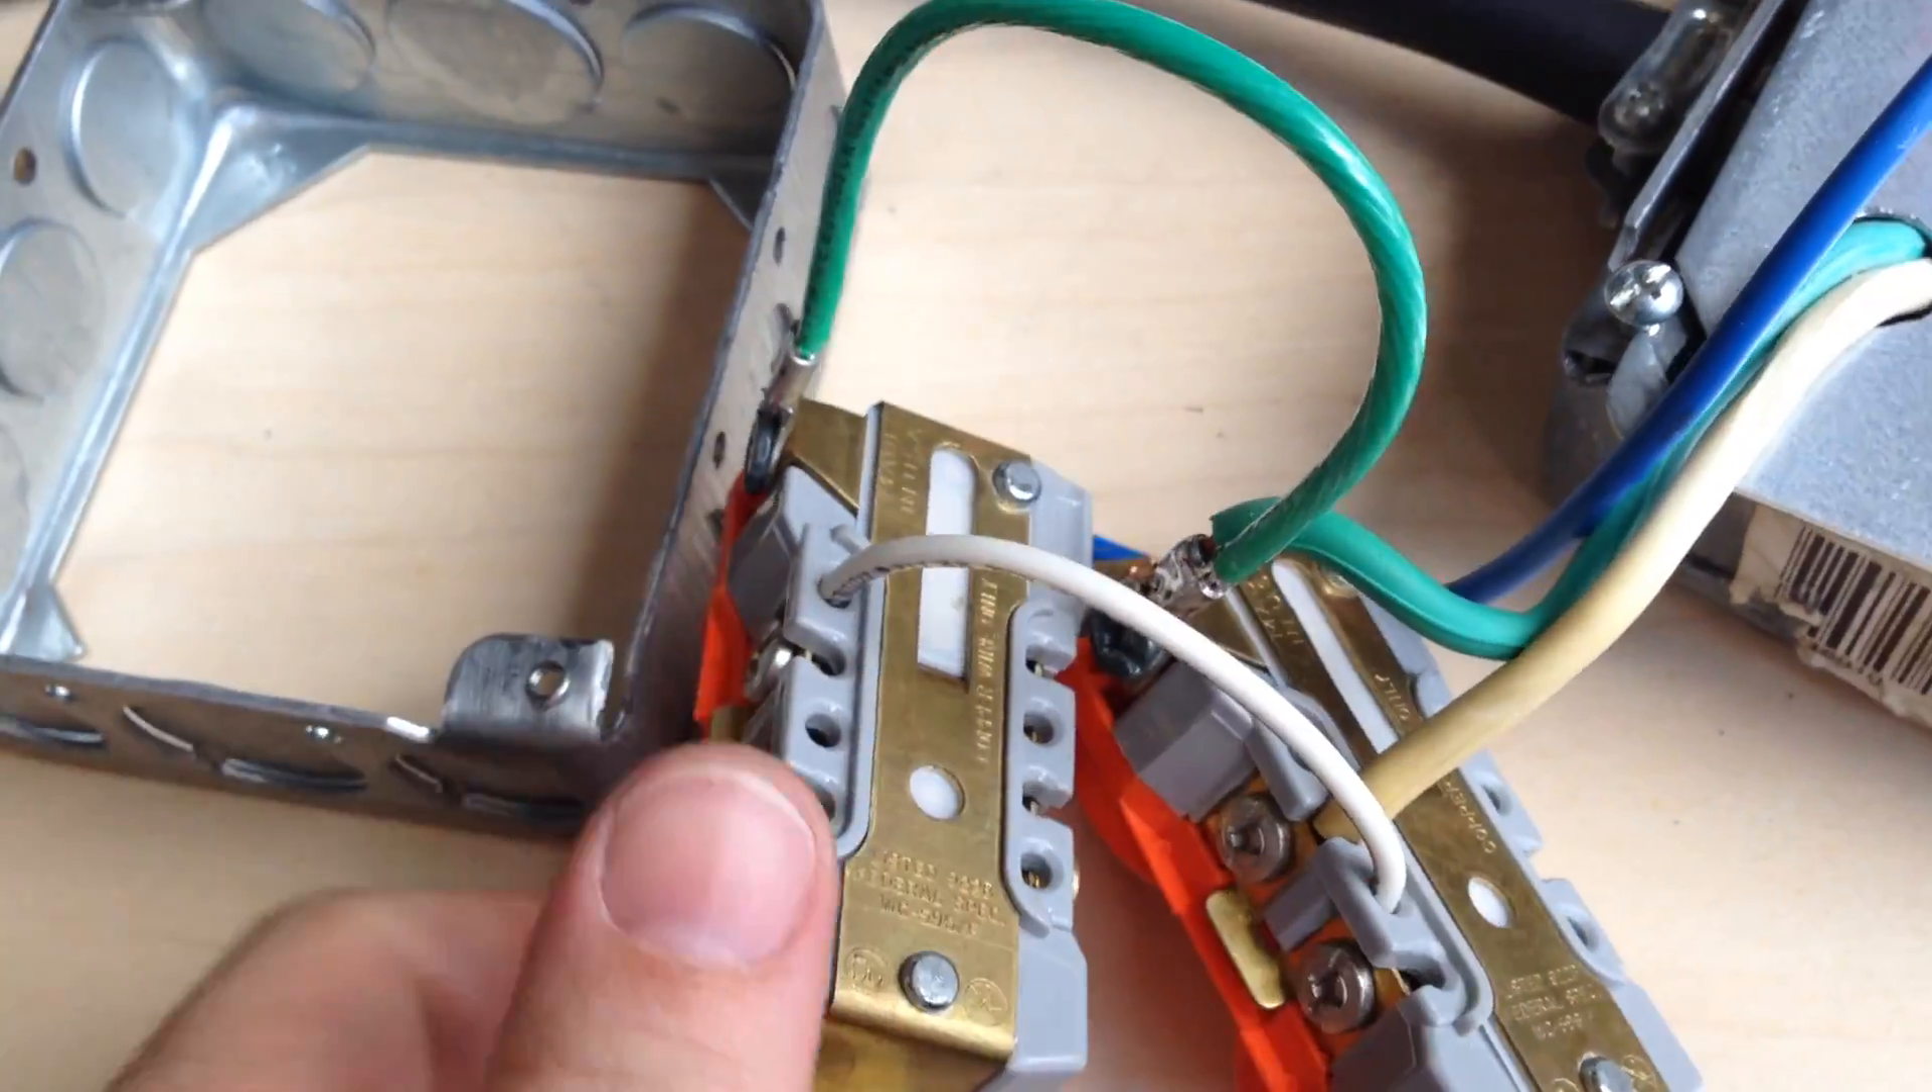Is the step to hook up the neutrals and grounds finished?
Yes.